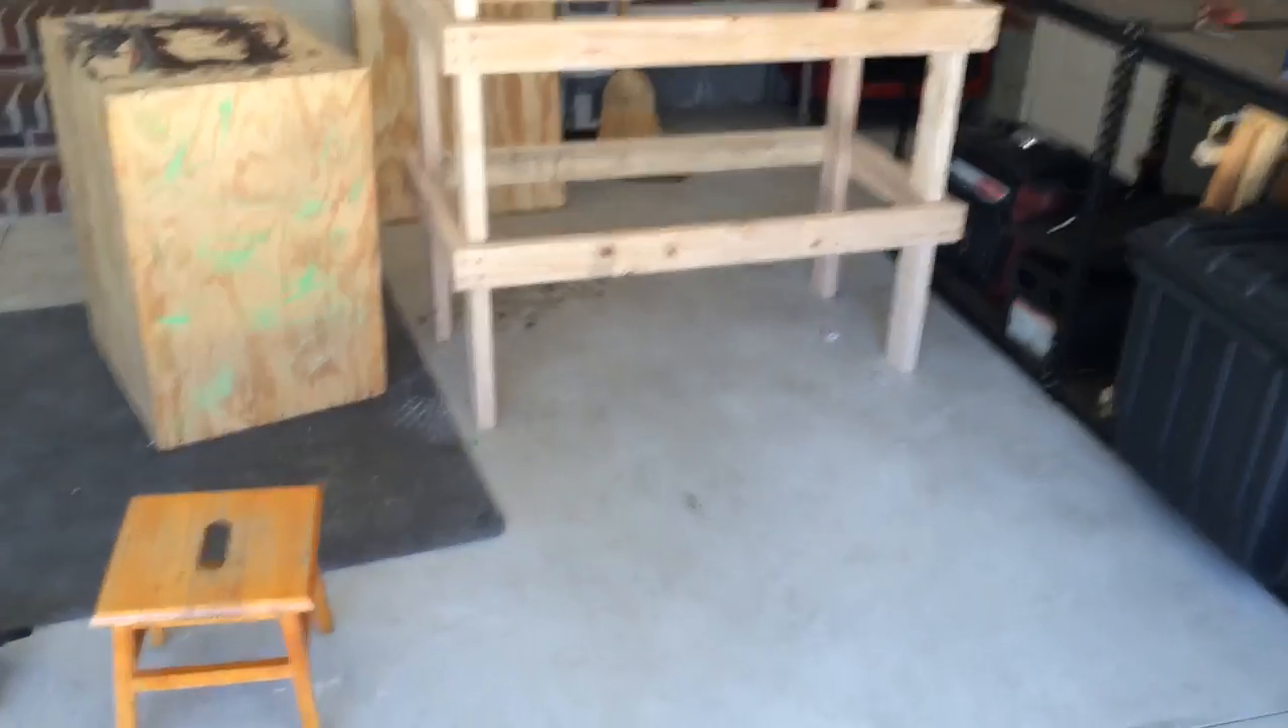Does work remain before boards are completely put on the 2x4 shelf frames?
Yes.